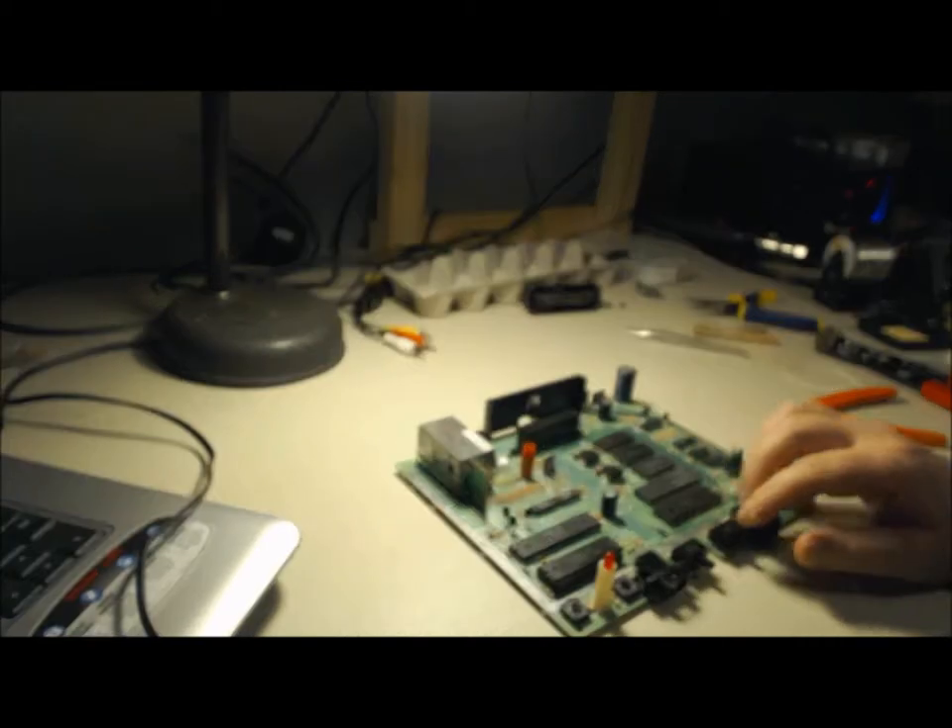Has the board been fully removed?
Yes.